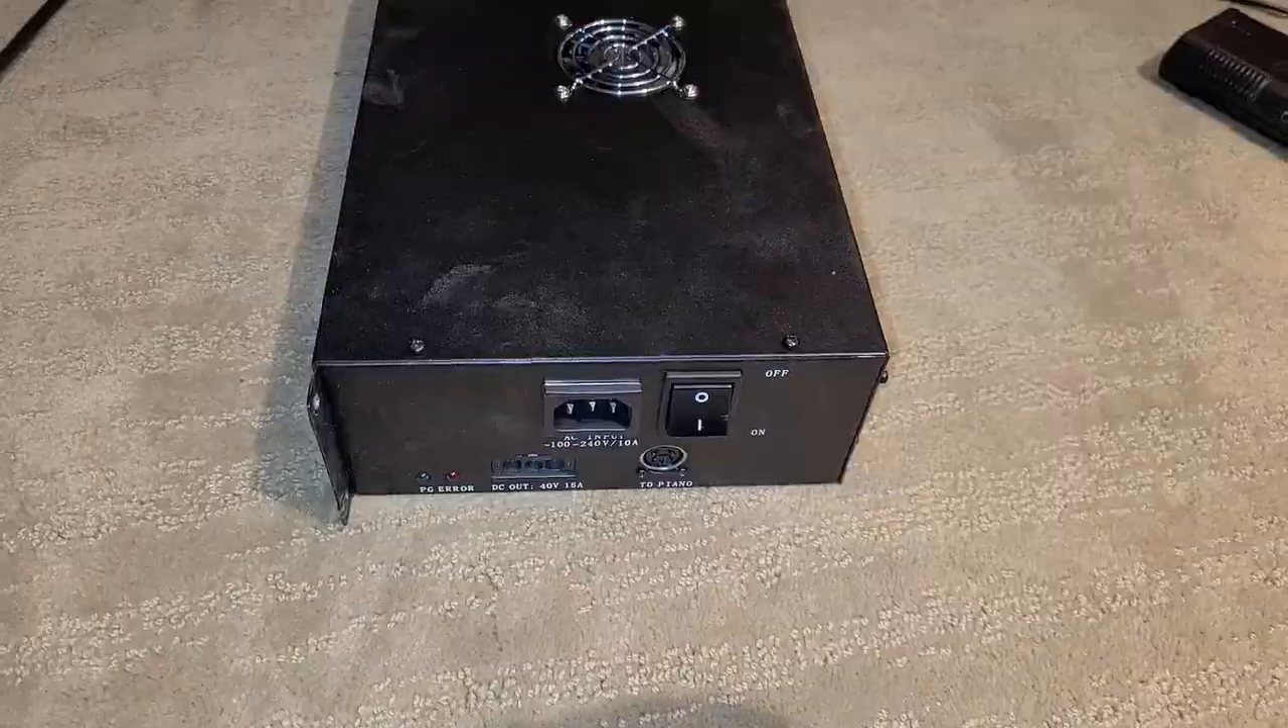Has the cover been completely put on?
Yes.